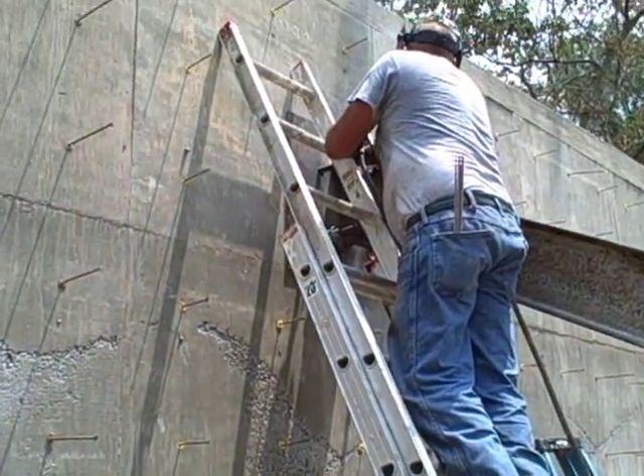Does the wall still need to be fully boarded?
Yes.